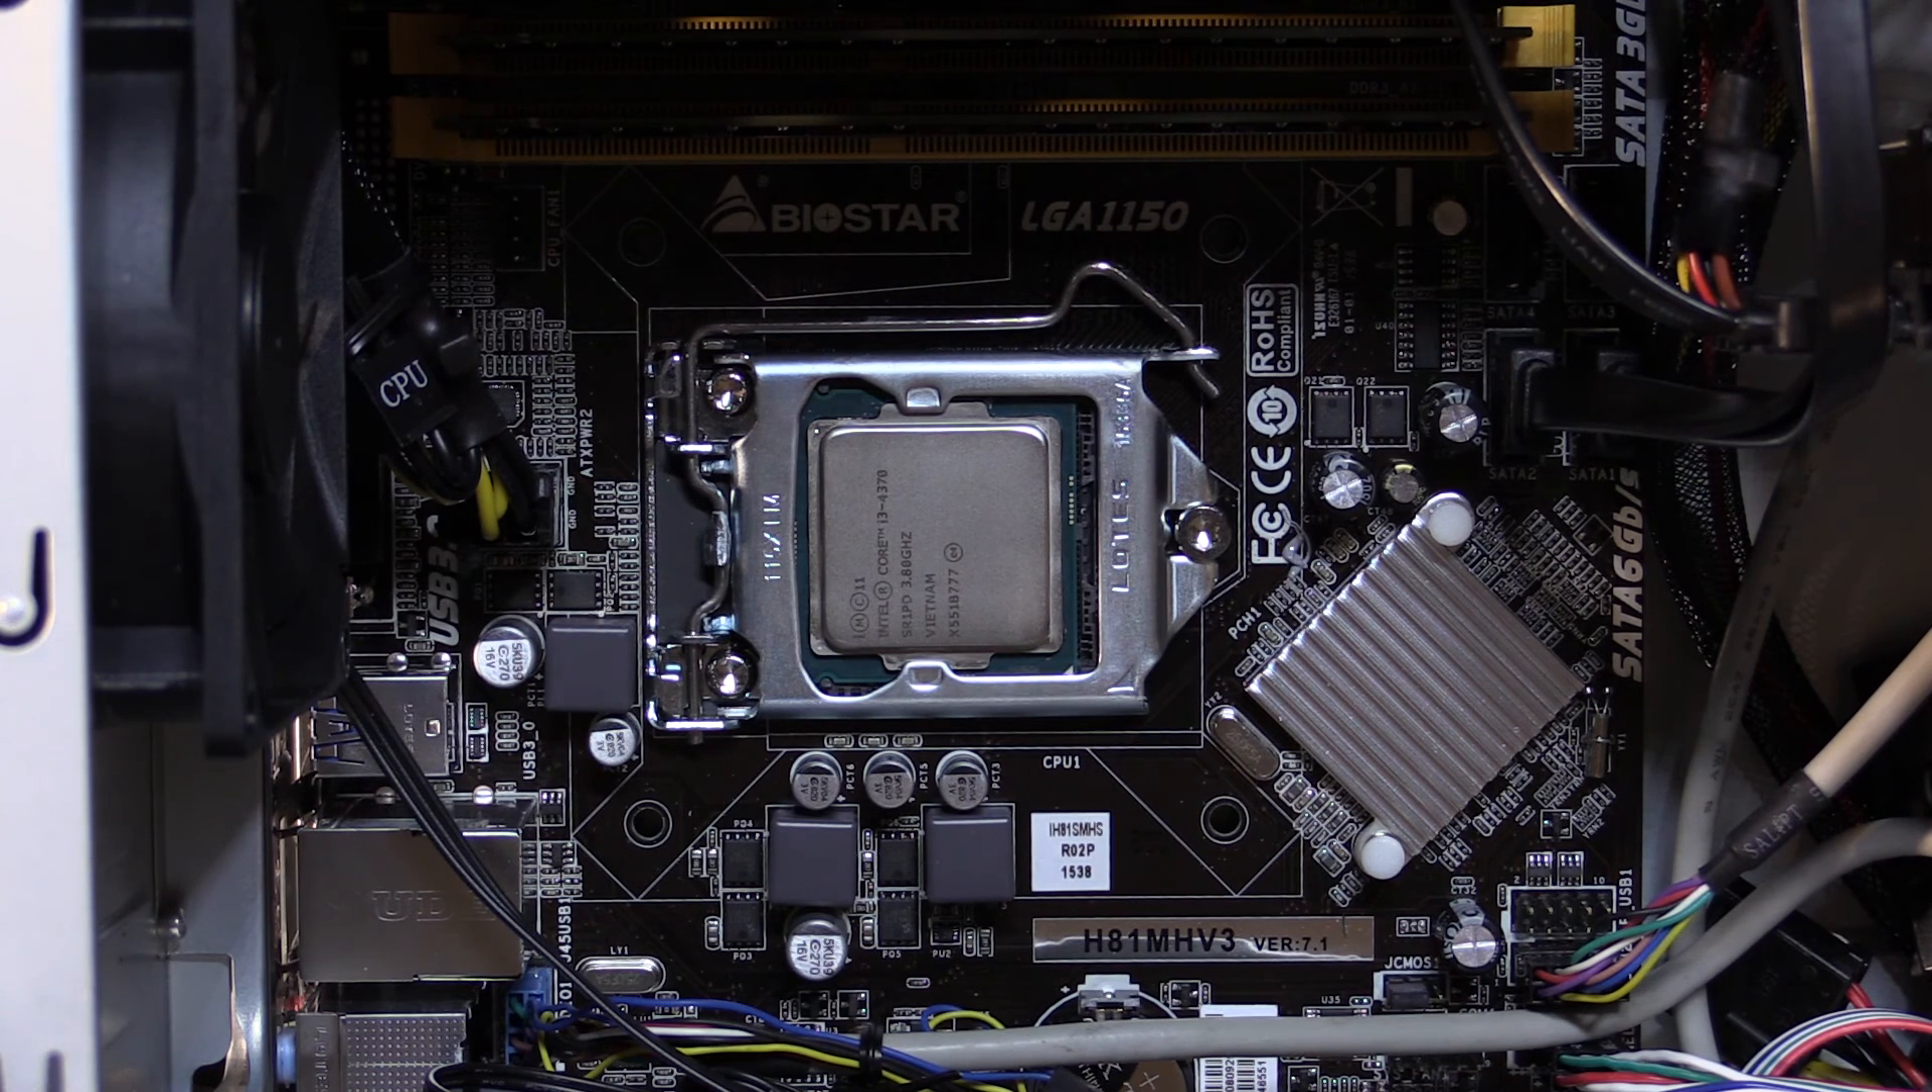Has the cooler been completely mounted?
No.